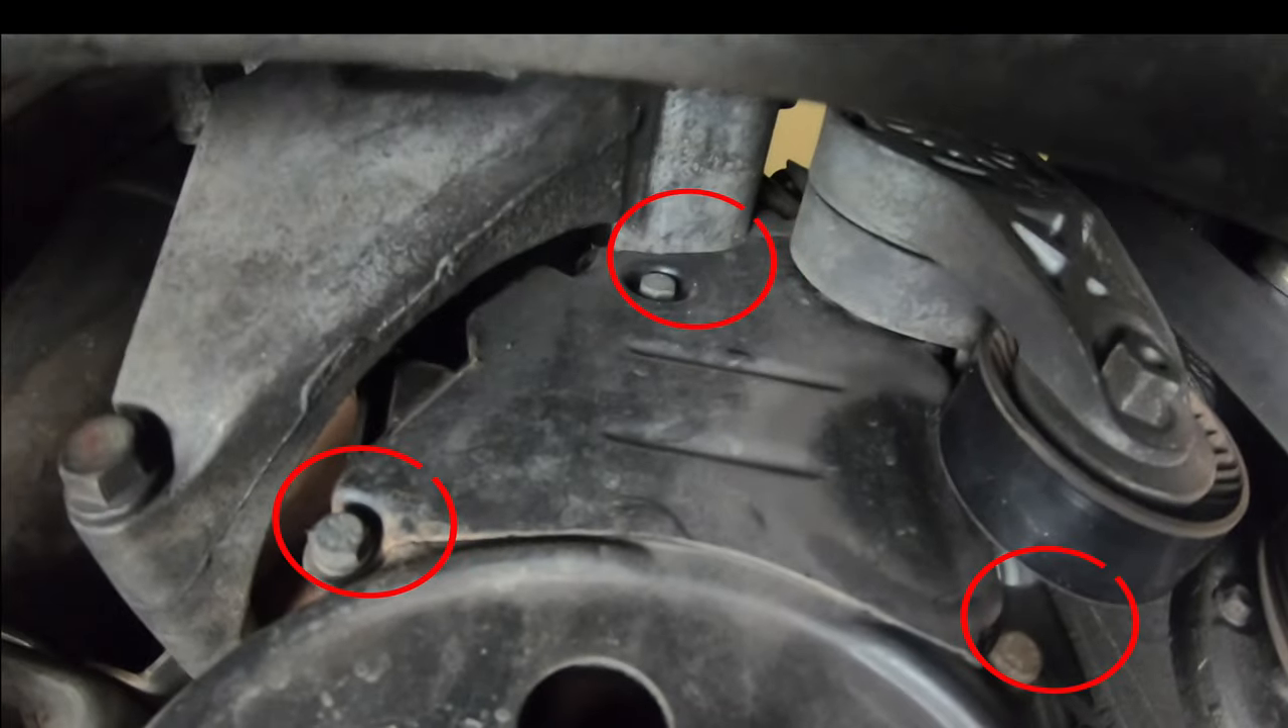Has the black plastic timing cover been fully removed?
No.